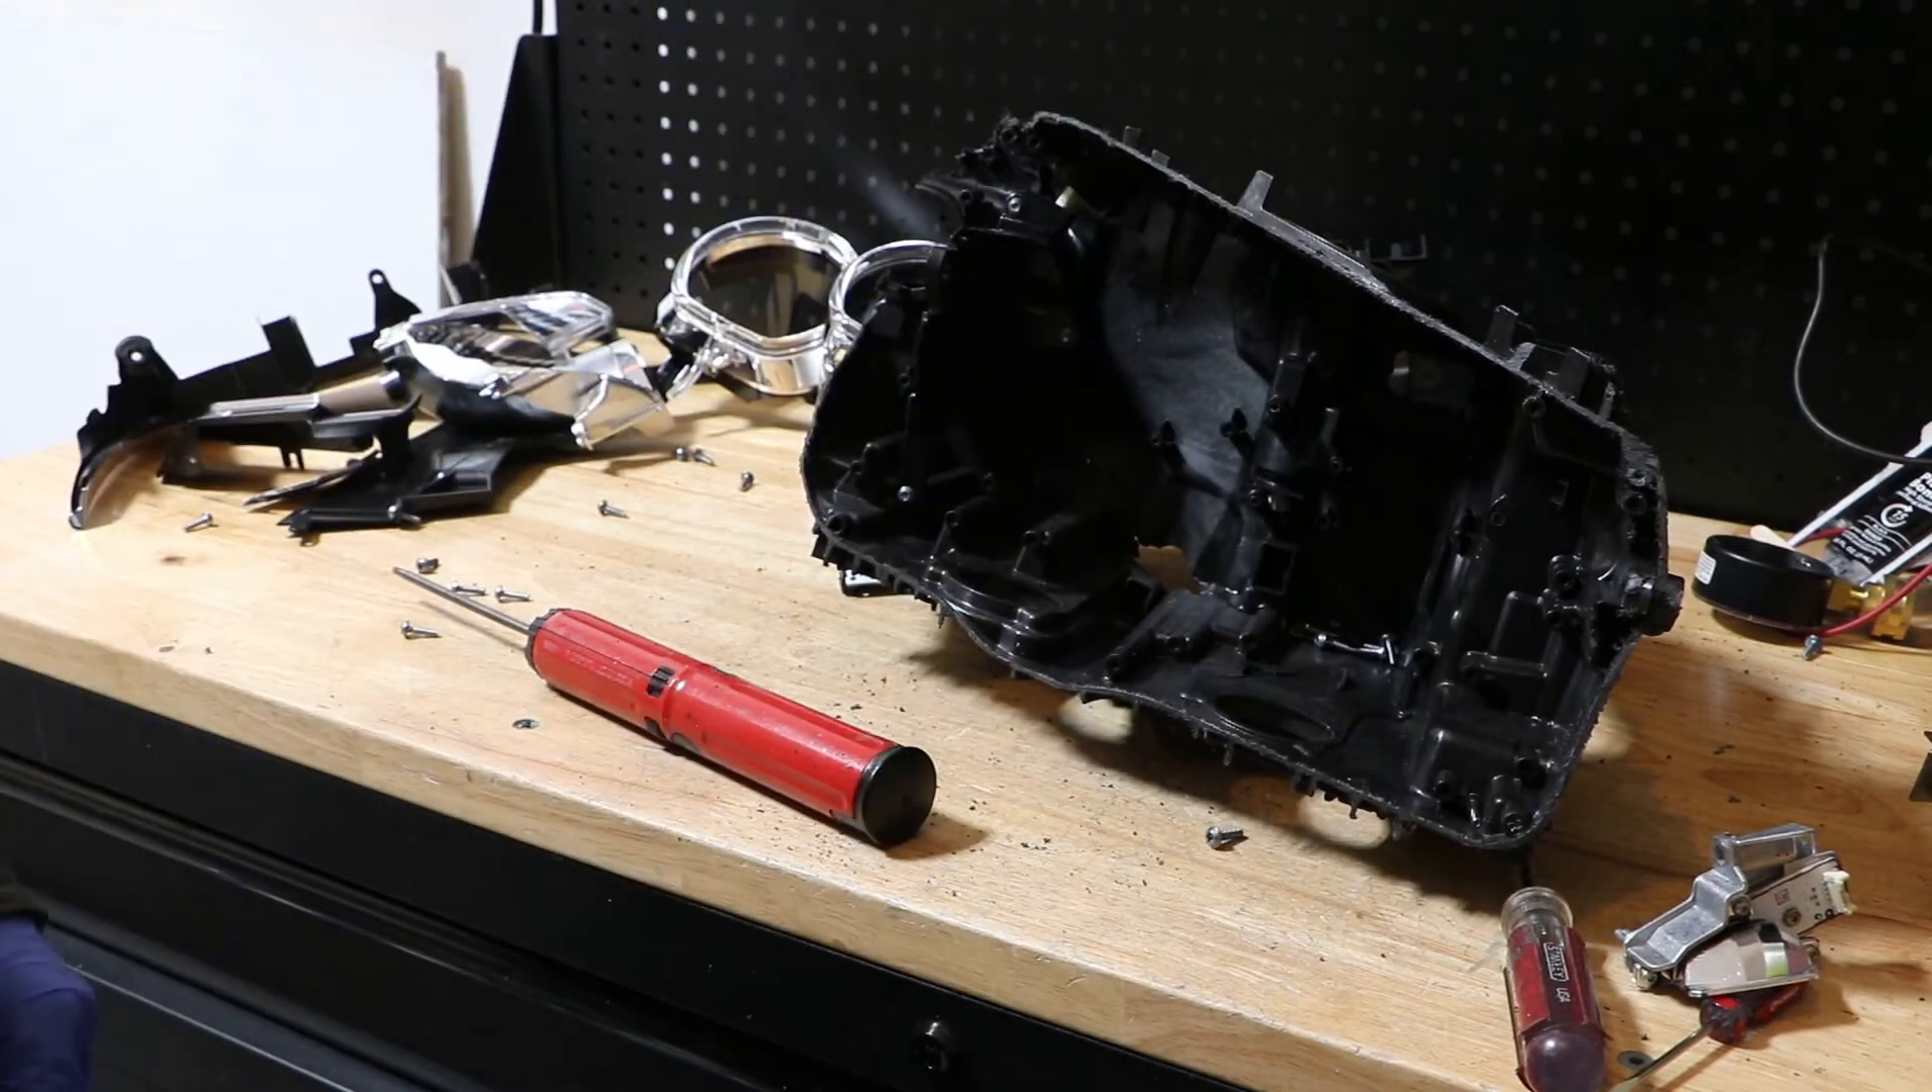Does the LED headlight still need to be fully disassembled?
No.